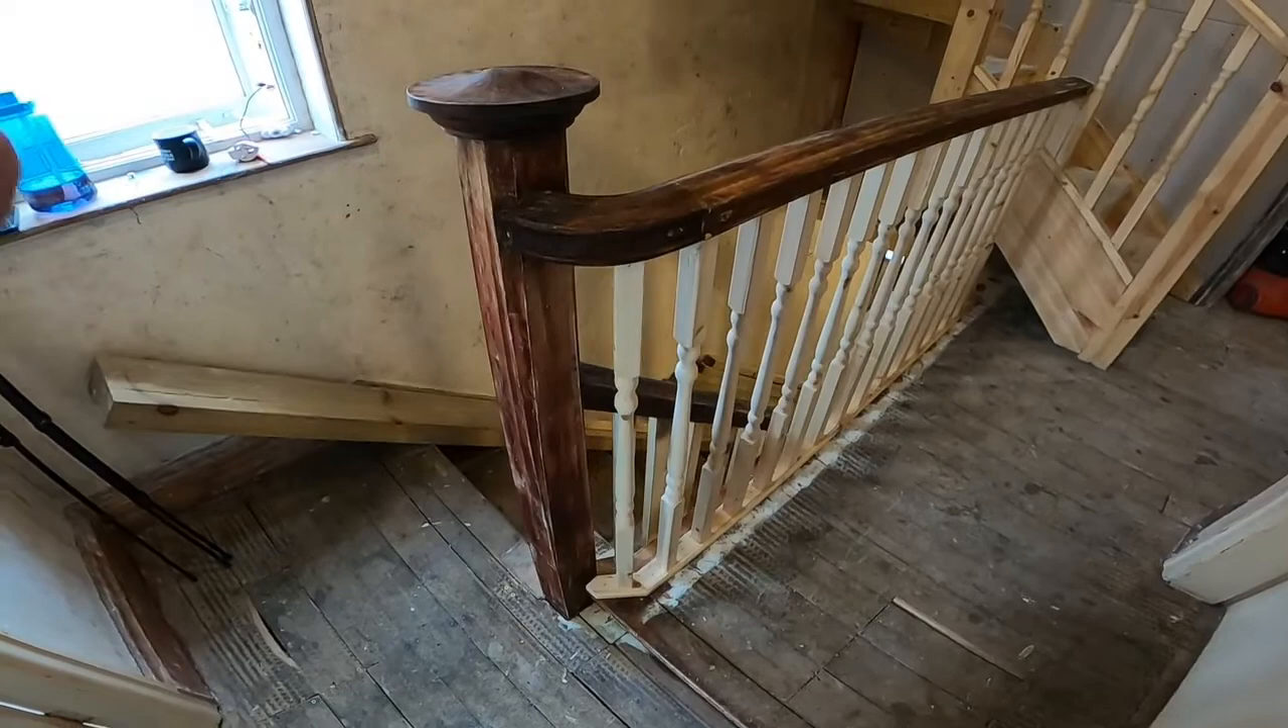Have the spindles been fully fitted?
Yes.